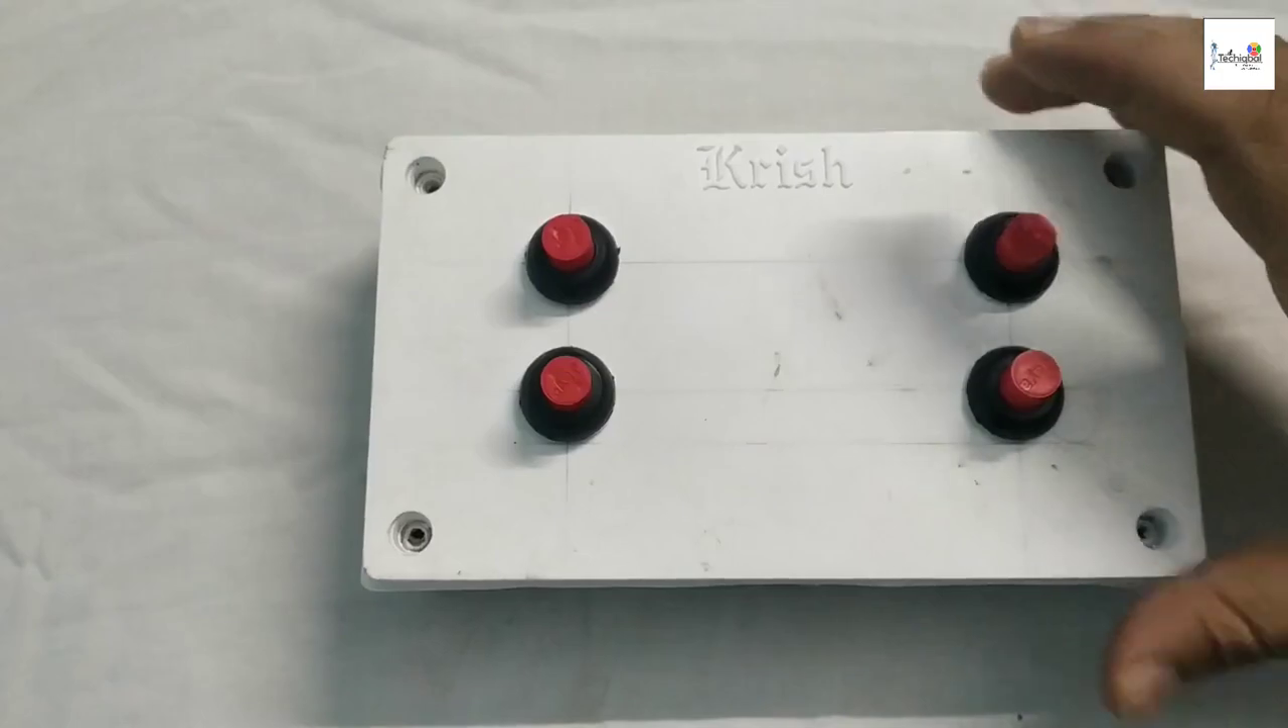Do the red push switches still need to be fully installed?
No.